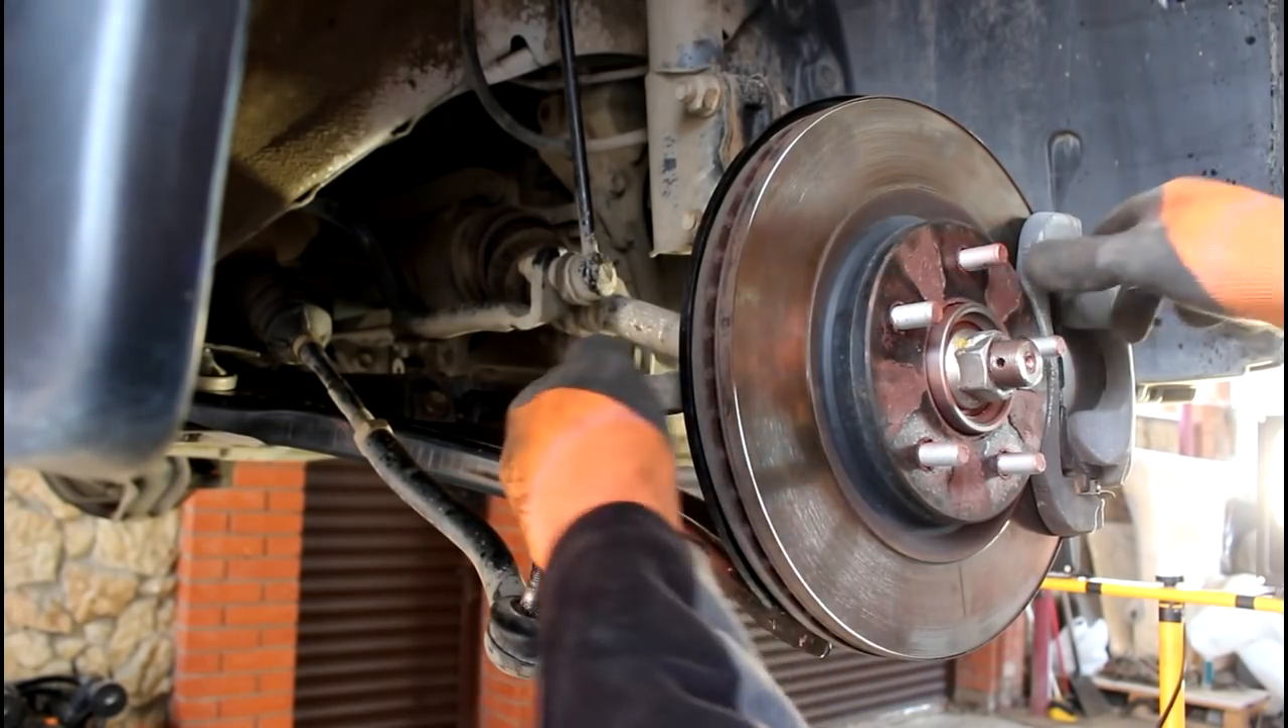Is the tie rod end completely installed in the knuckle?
No.